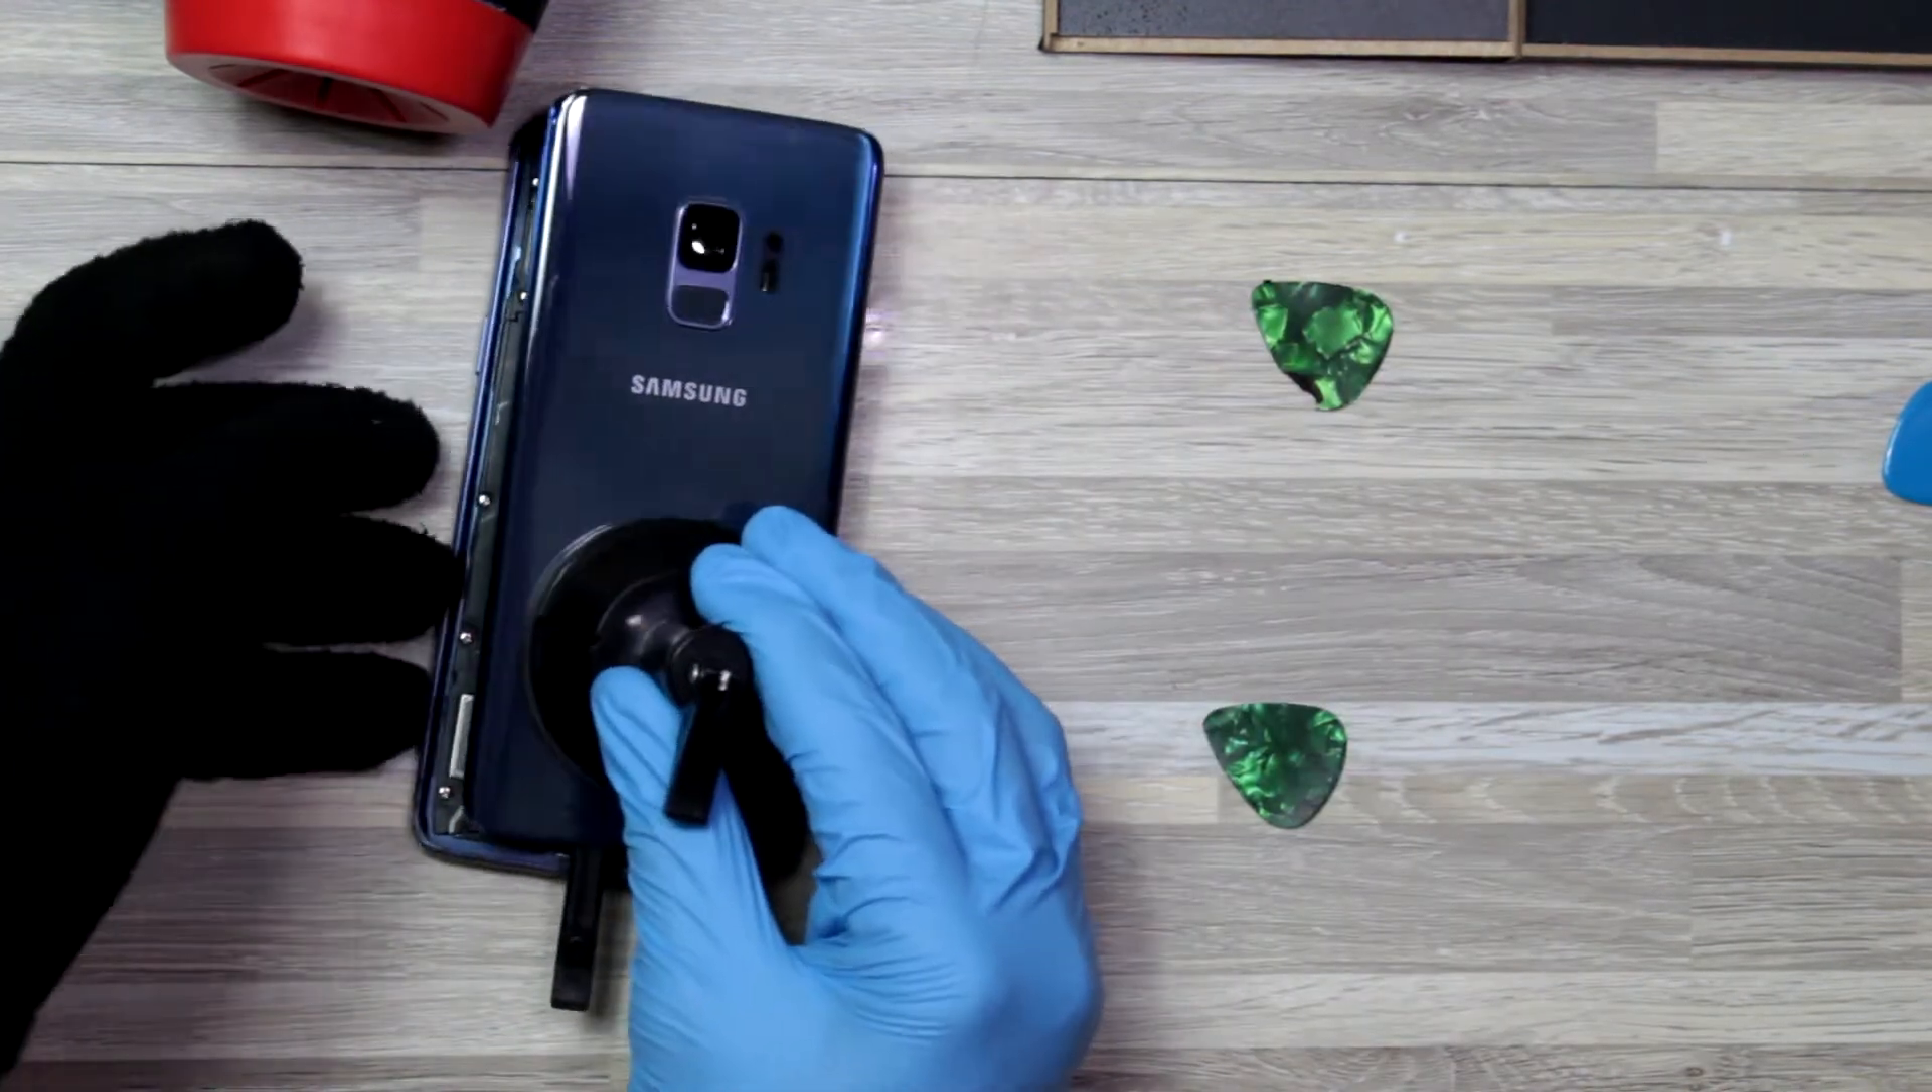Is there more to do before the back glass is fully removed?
Yes.